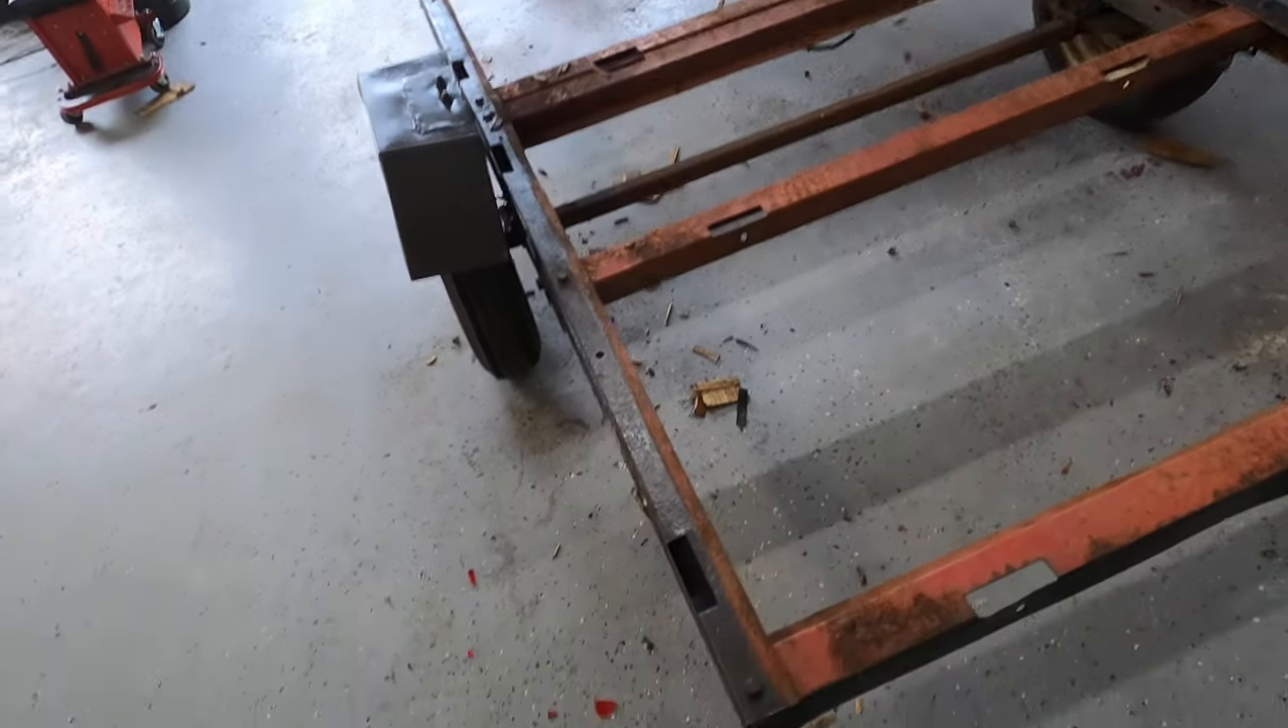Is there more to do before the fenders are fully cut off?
Yes.